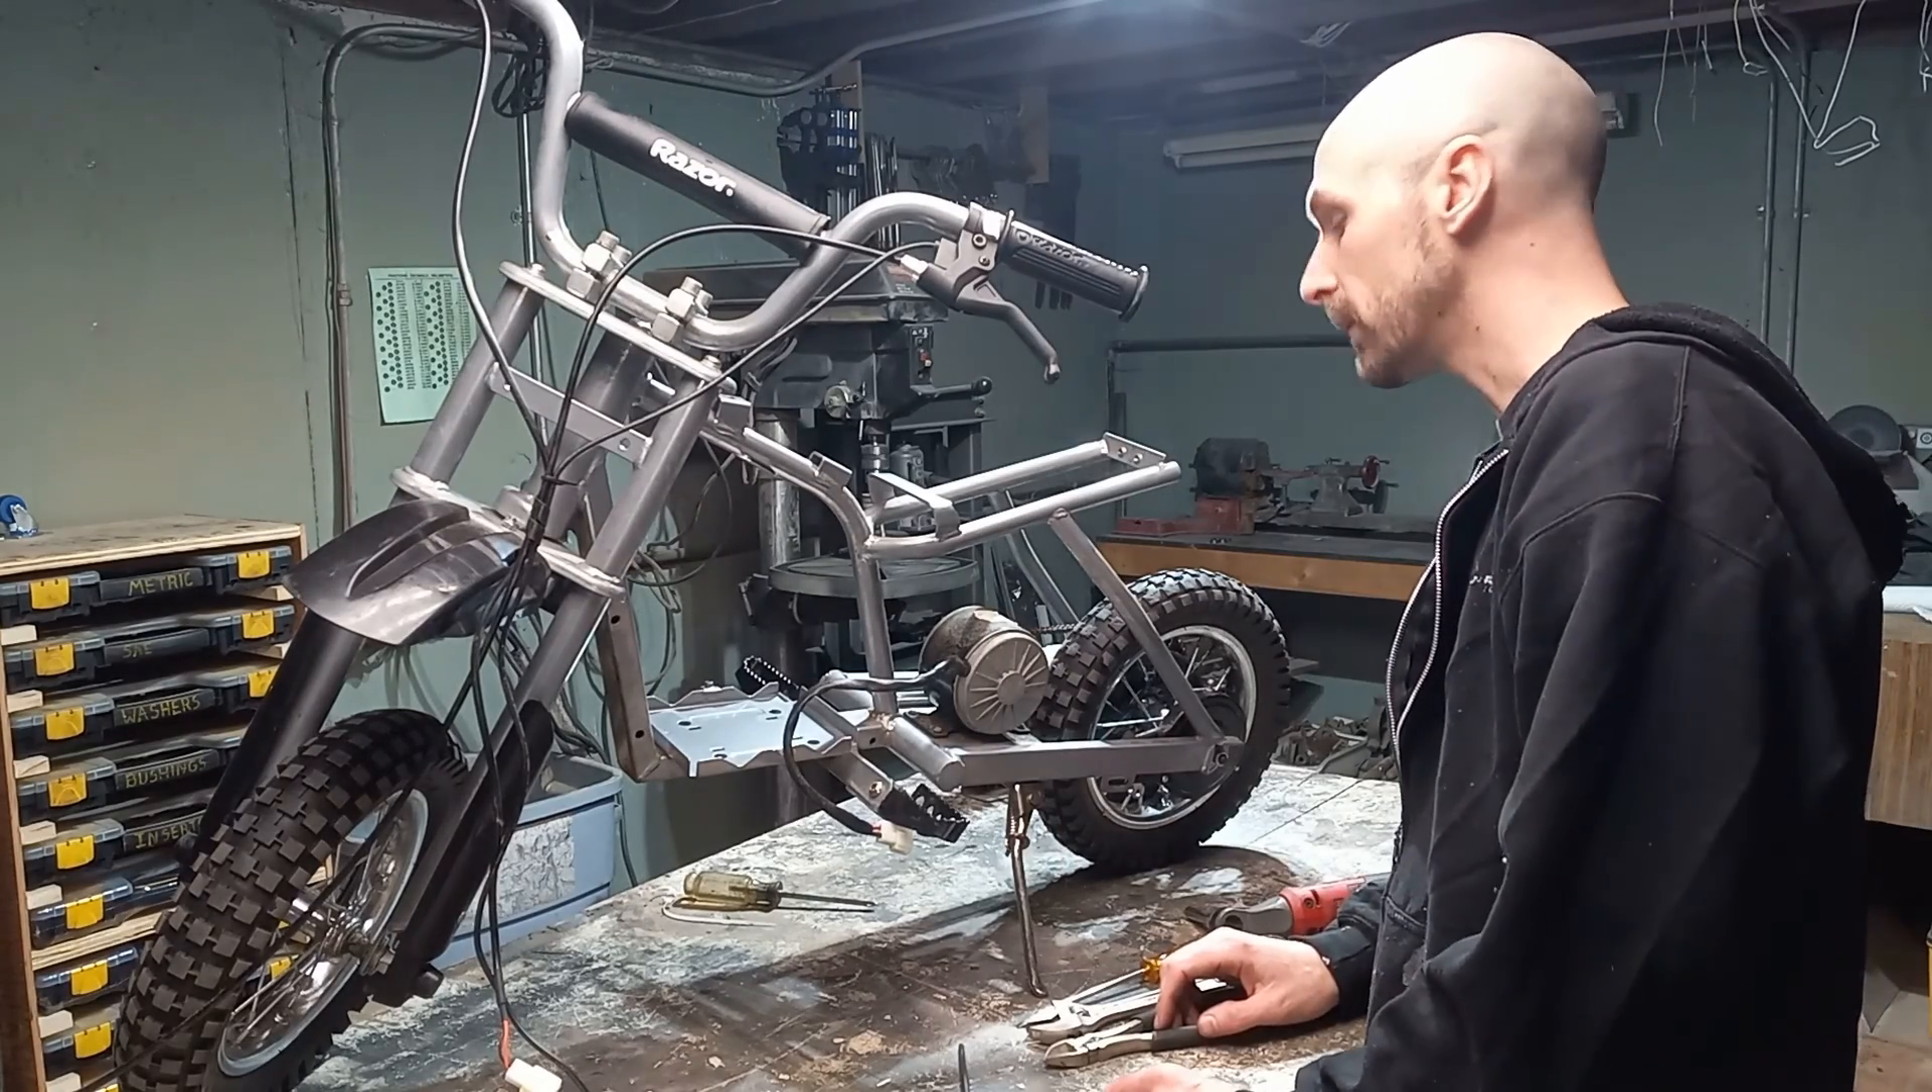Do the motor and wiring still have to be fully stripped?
Yes.